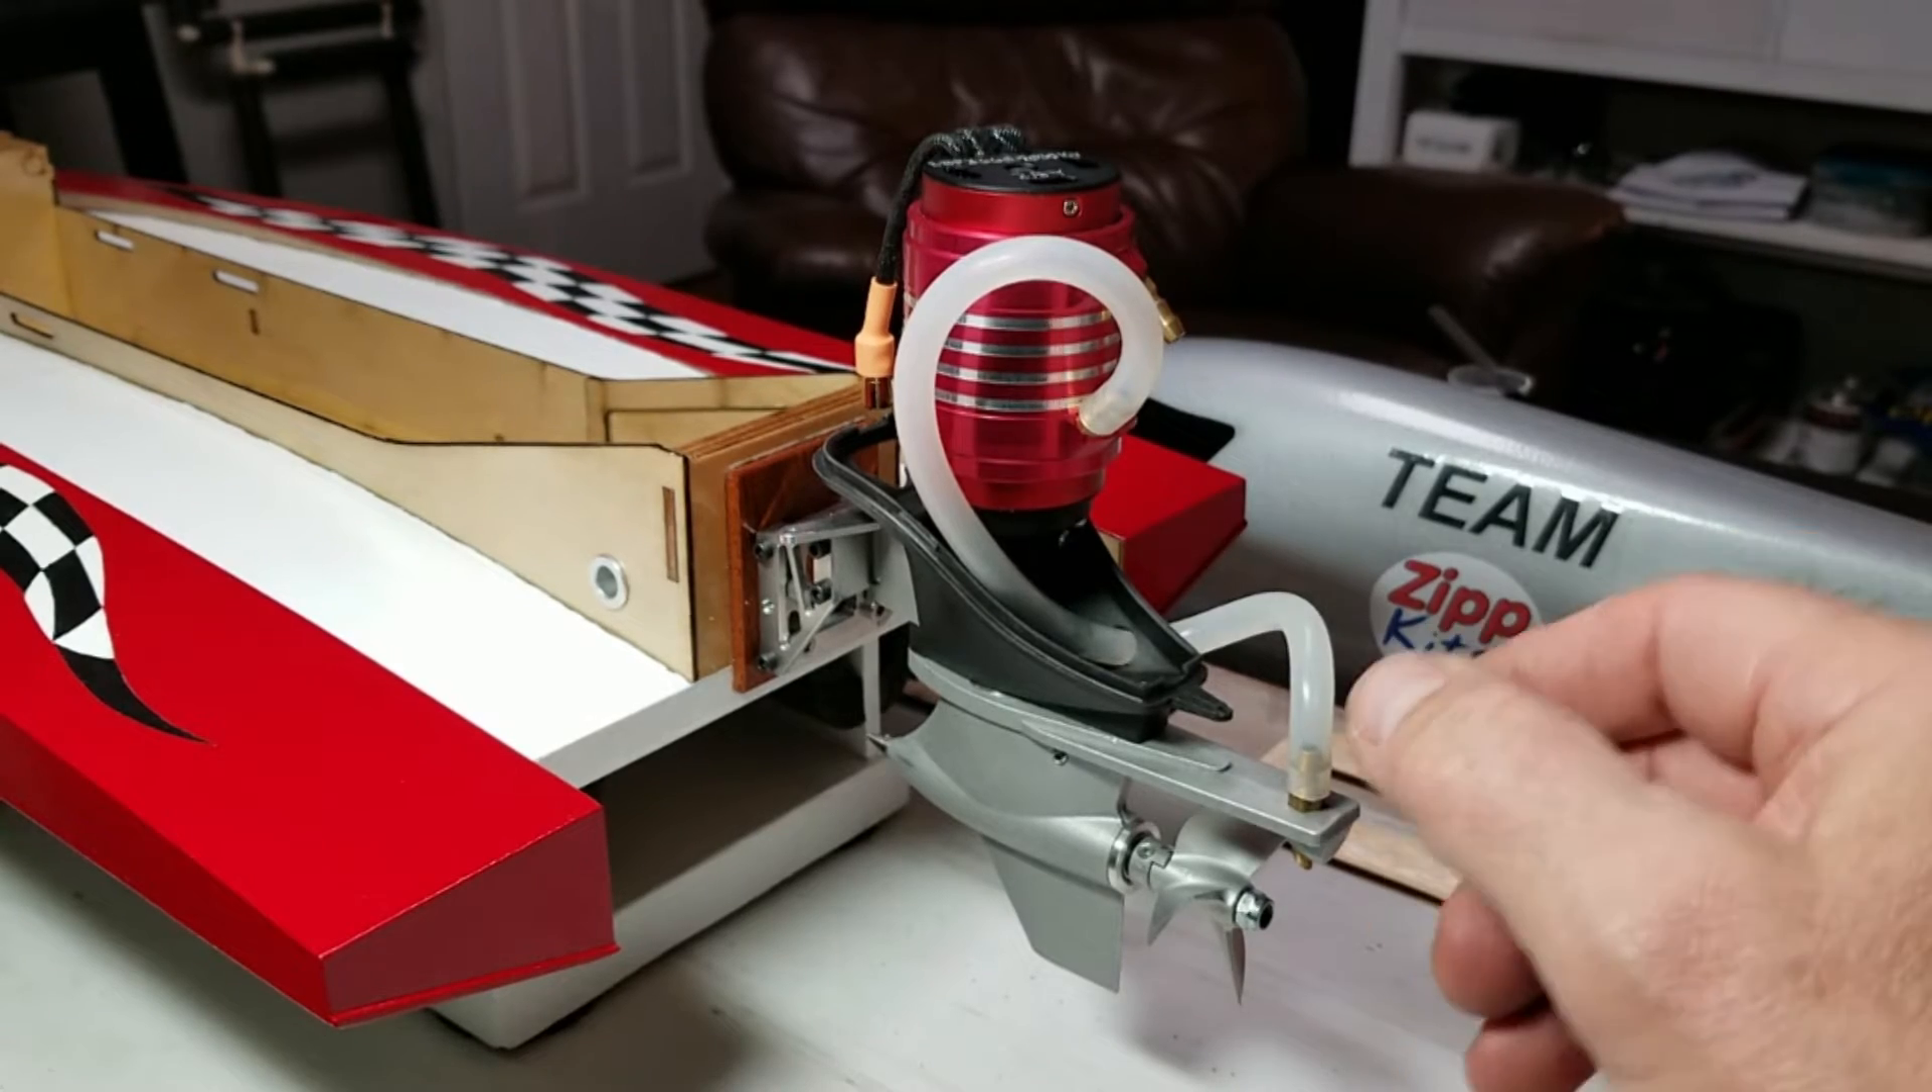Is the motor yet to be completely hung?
No.